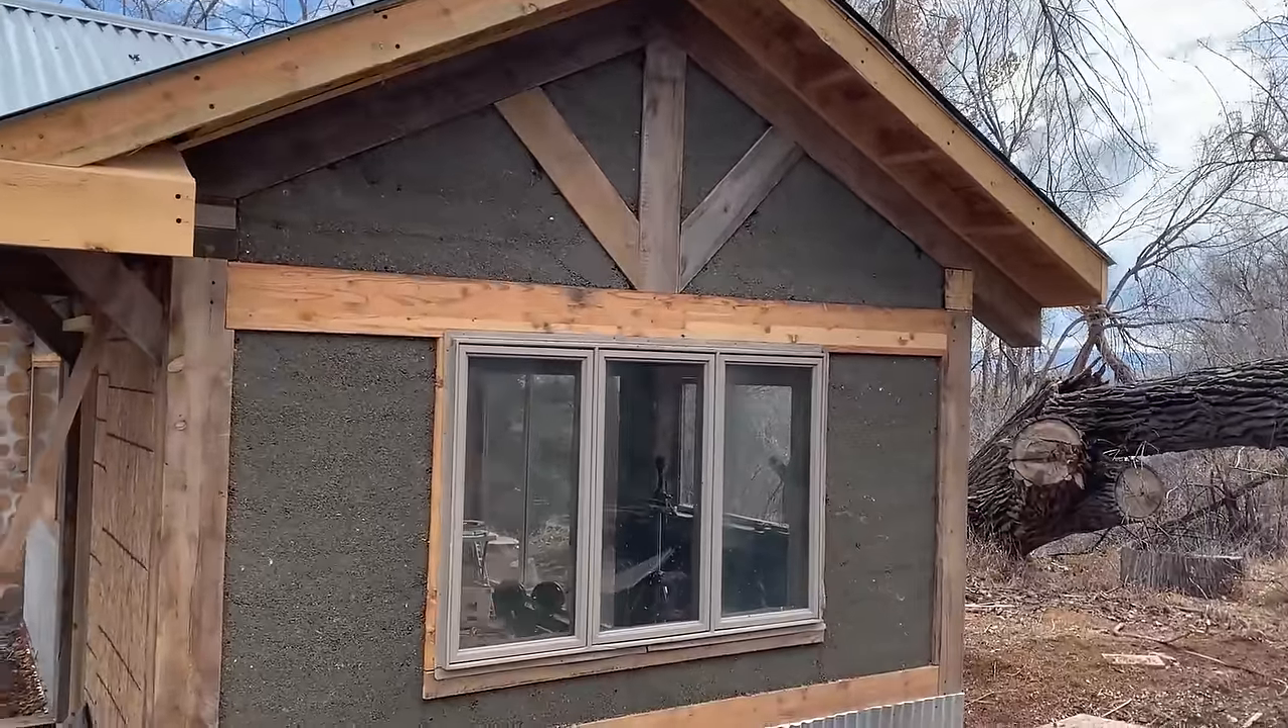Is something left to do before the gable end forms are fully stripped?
No.